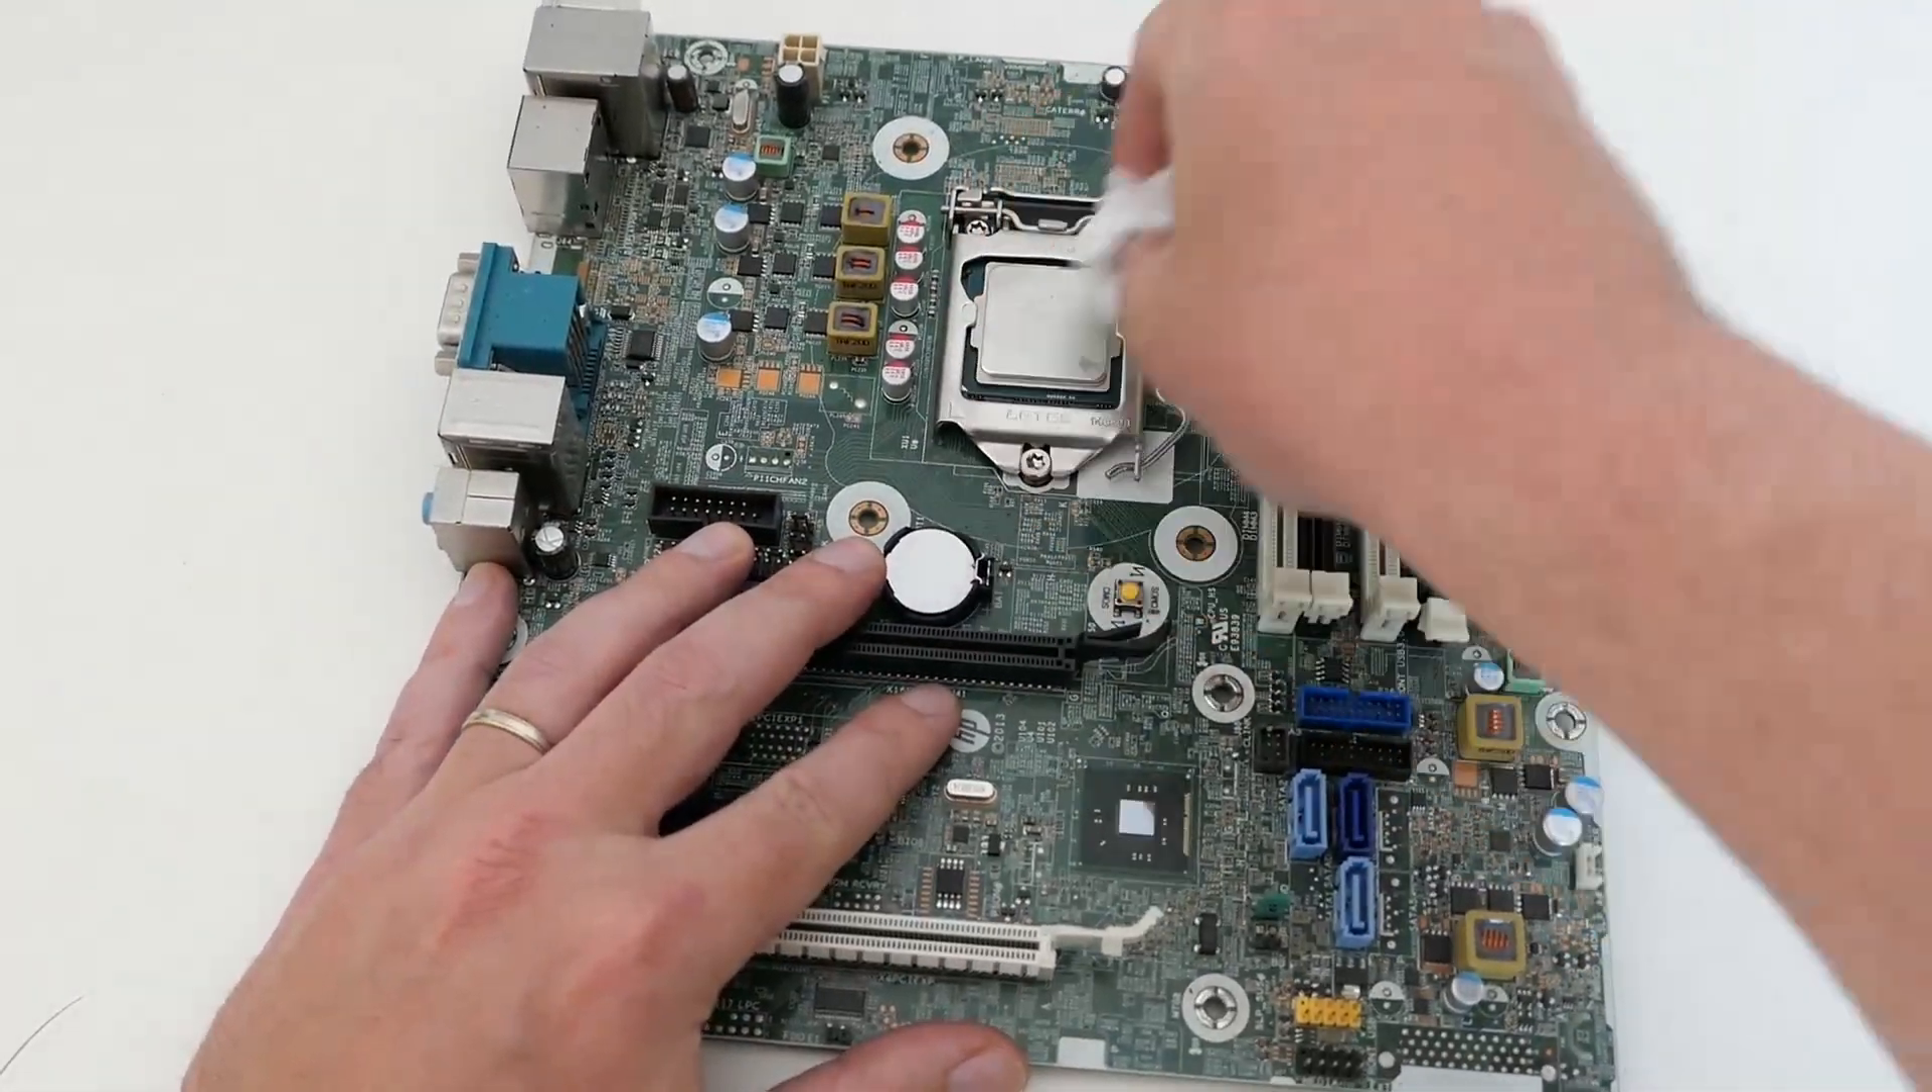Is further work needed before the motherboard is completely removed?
No.